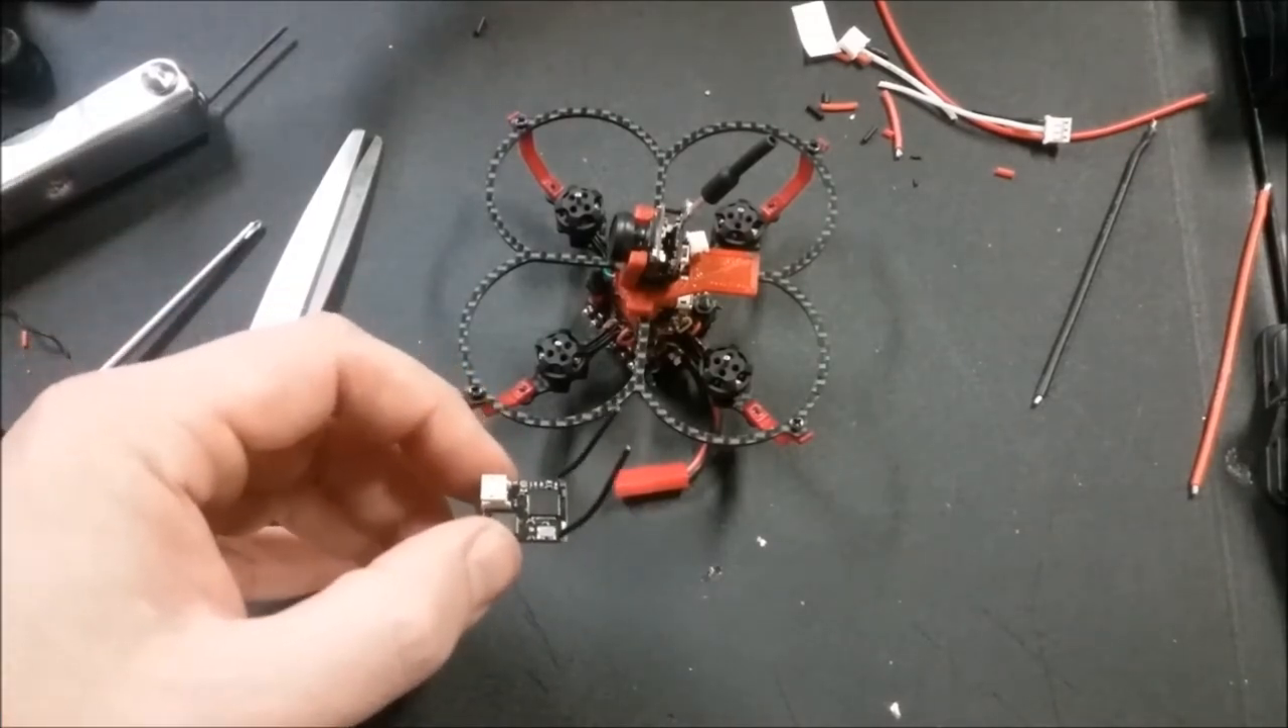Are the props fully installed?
No.